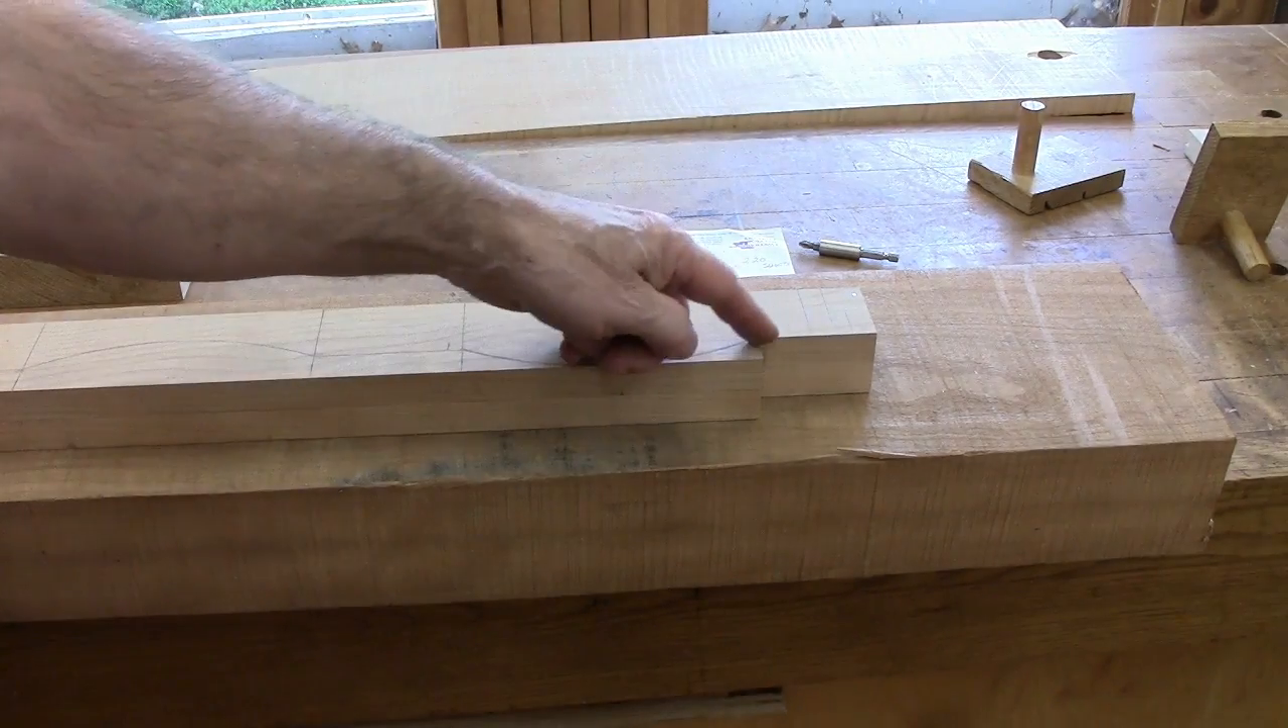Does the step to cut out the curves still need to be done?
Yes.